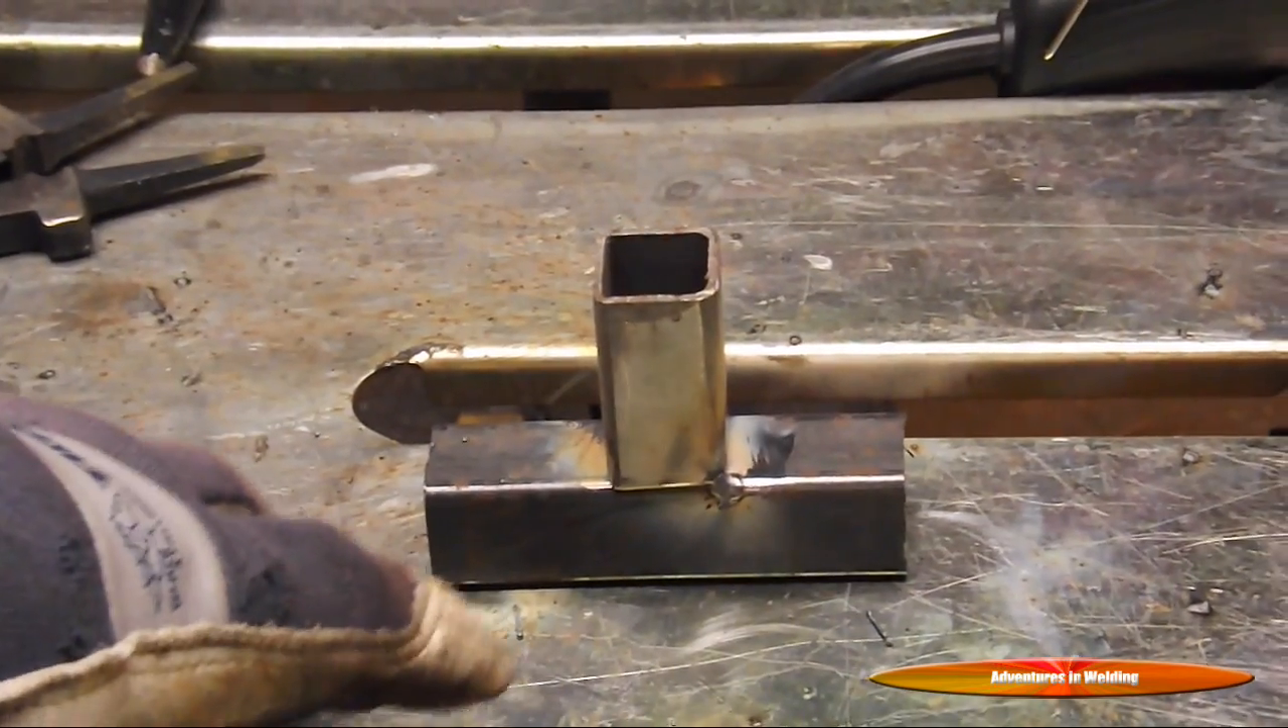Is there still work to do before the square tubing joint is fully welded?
Yes.